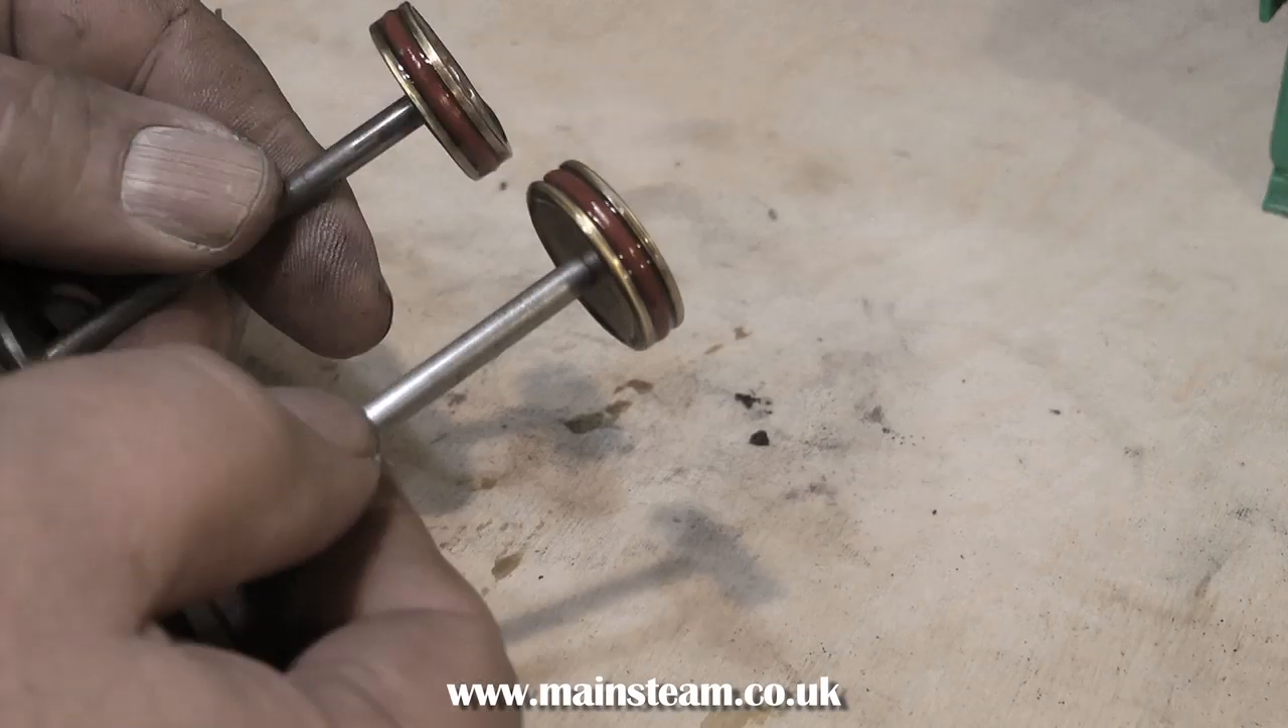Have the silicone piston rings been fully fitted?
Yes.